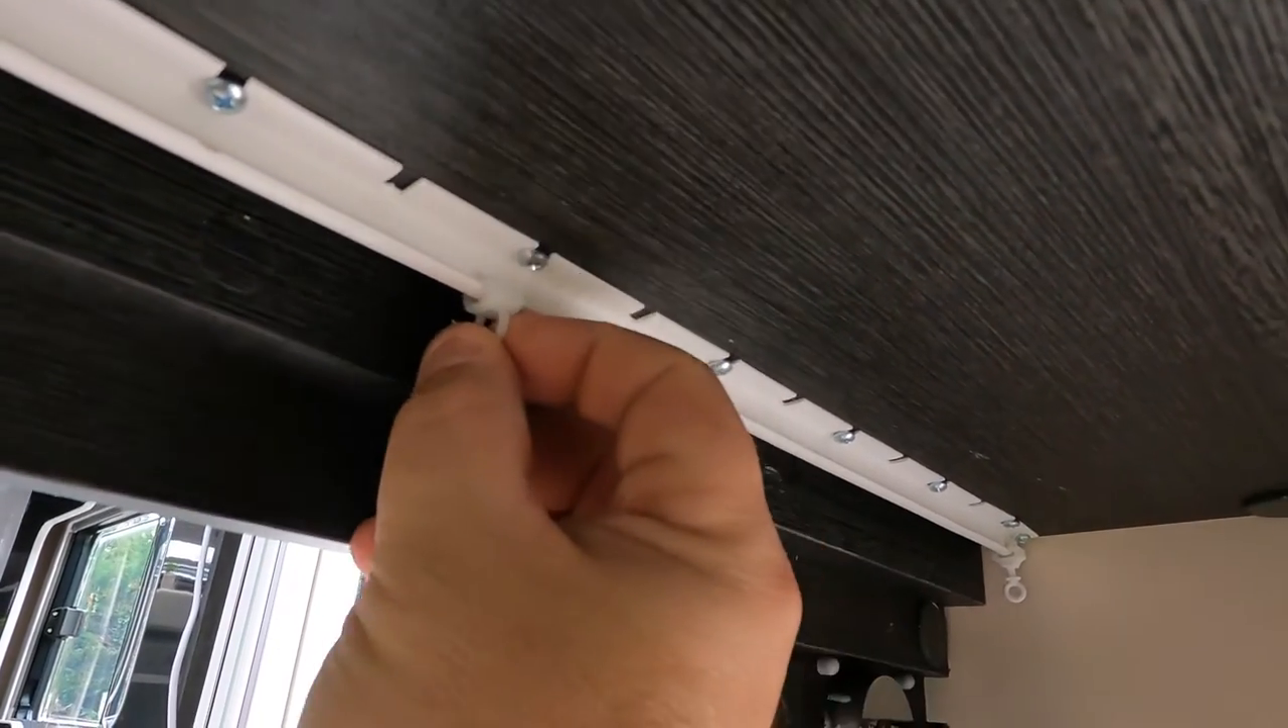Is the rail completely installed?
Yes.